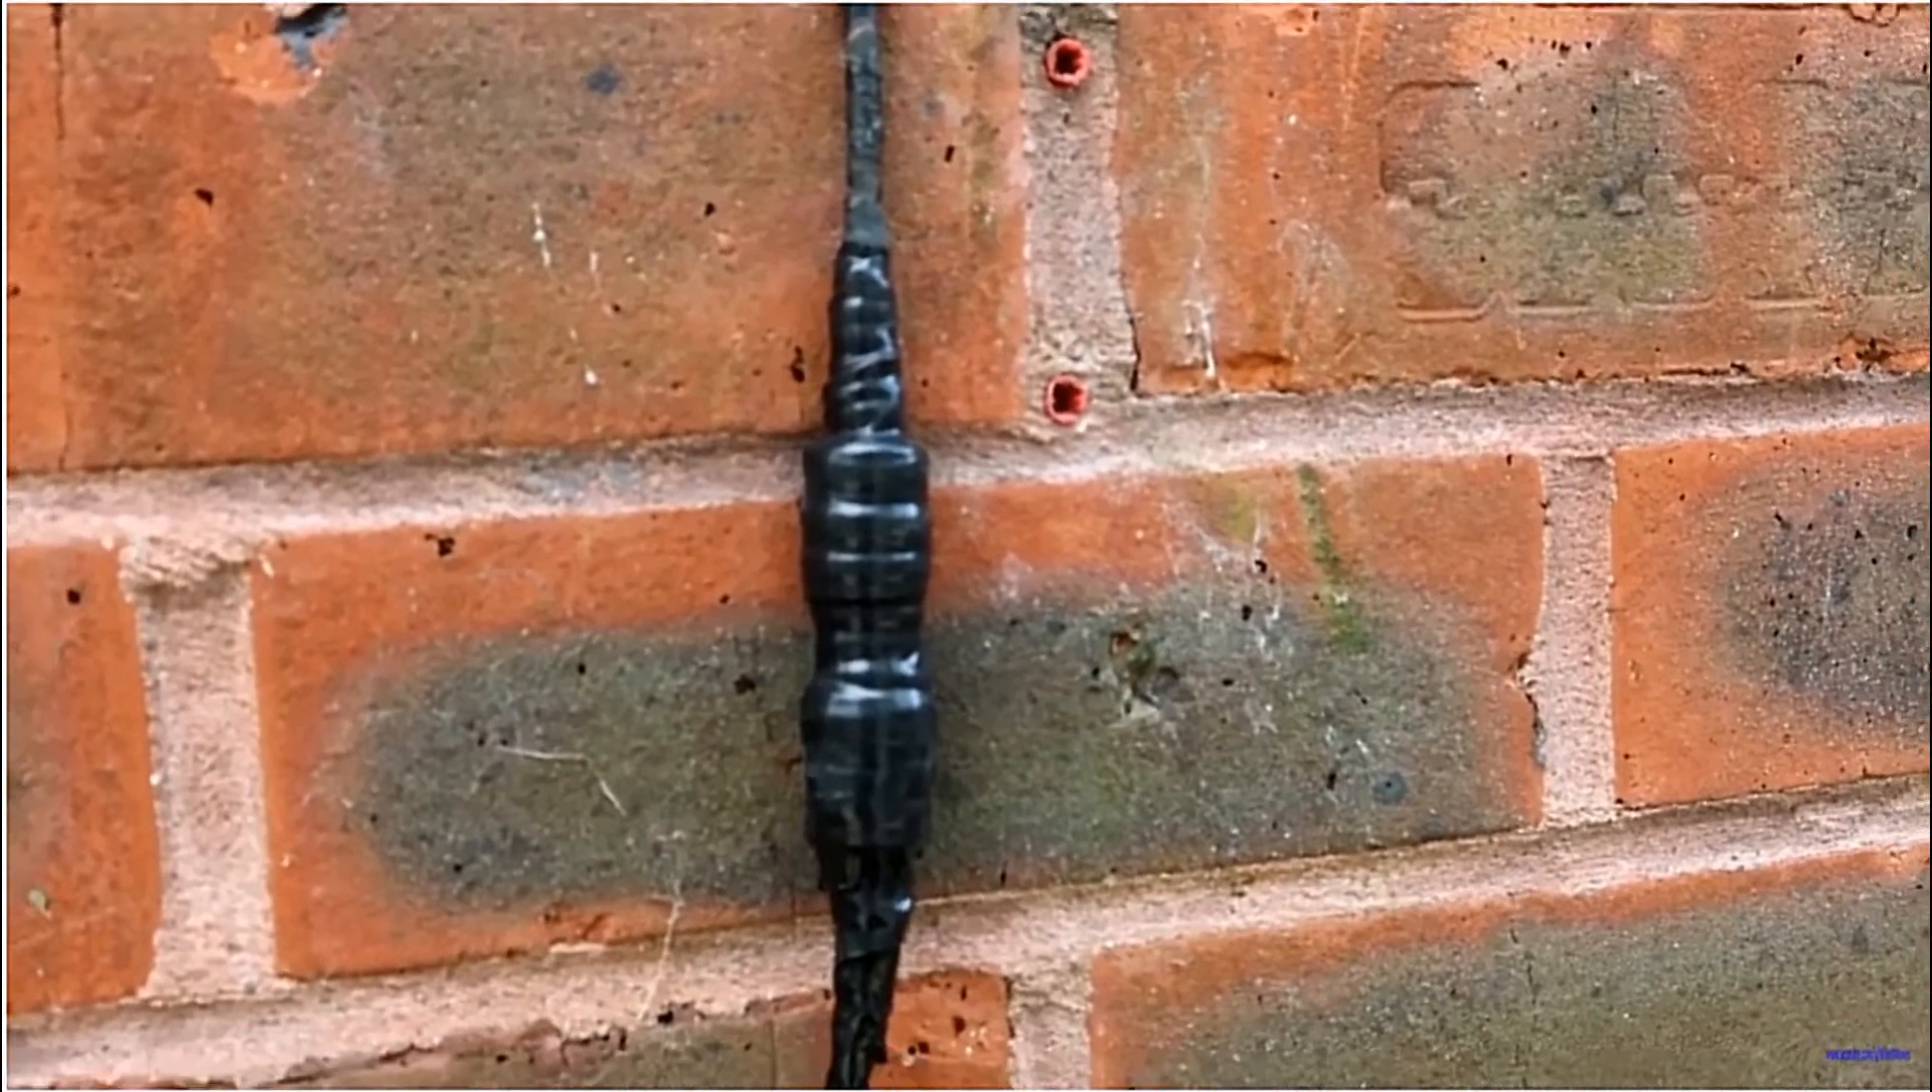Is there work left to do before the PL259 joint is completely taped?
No.